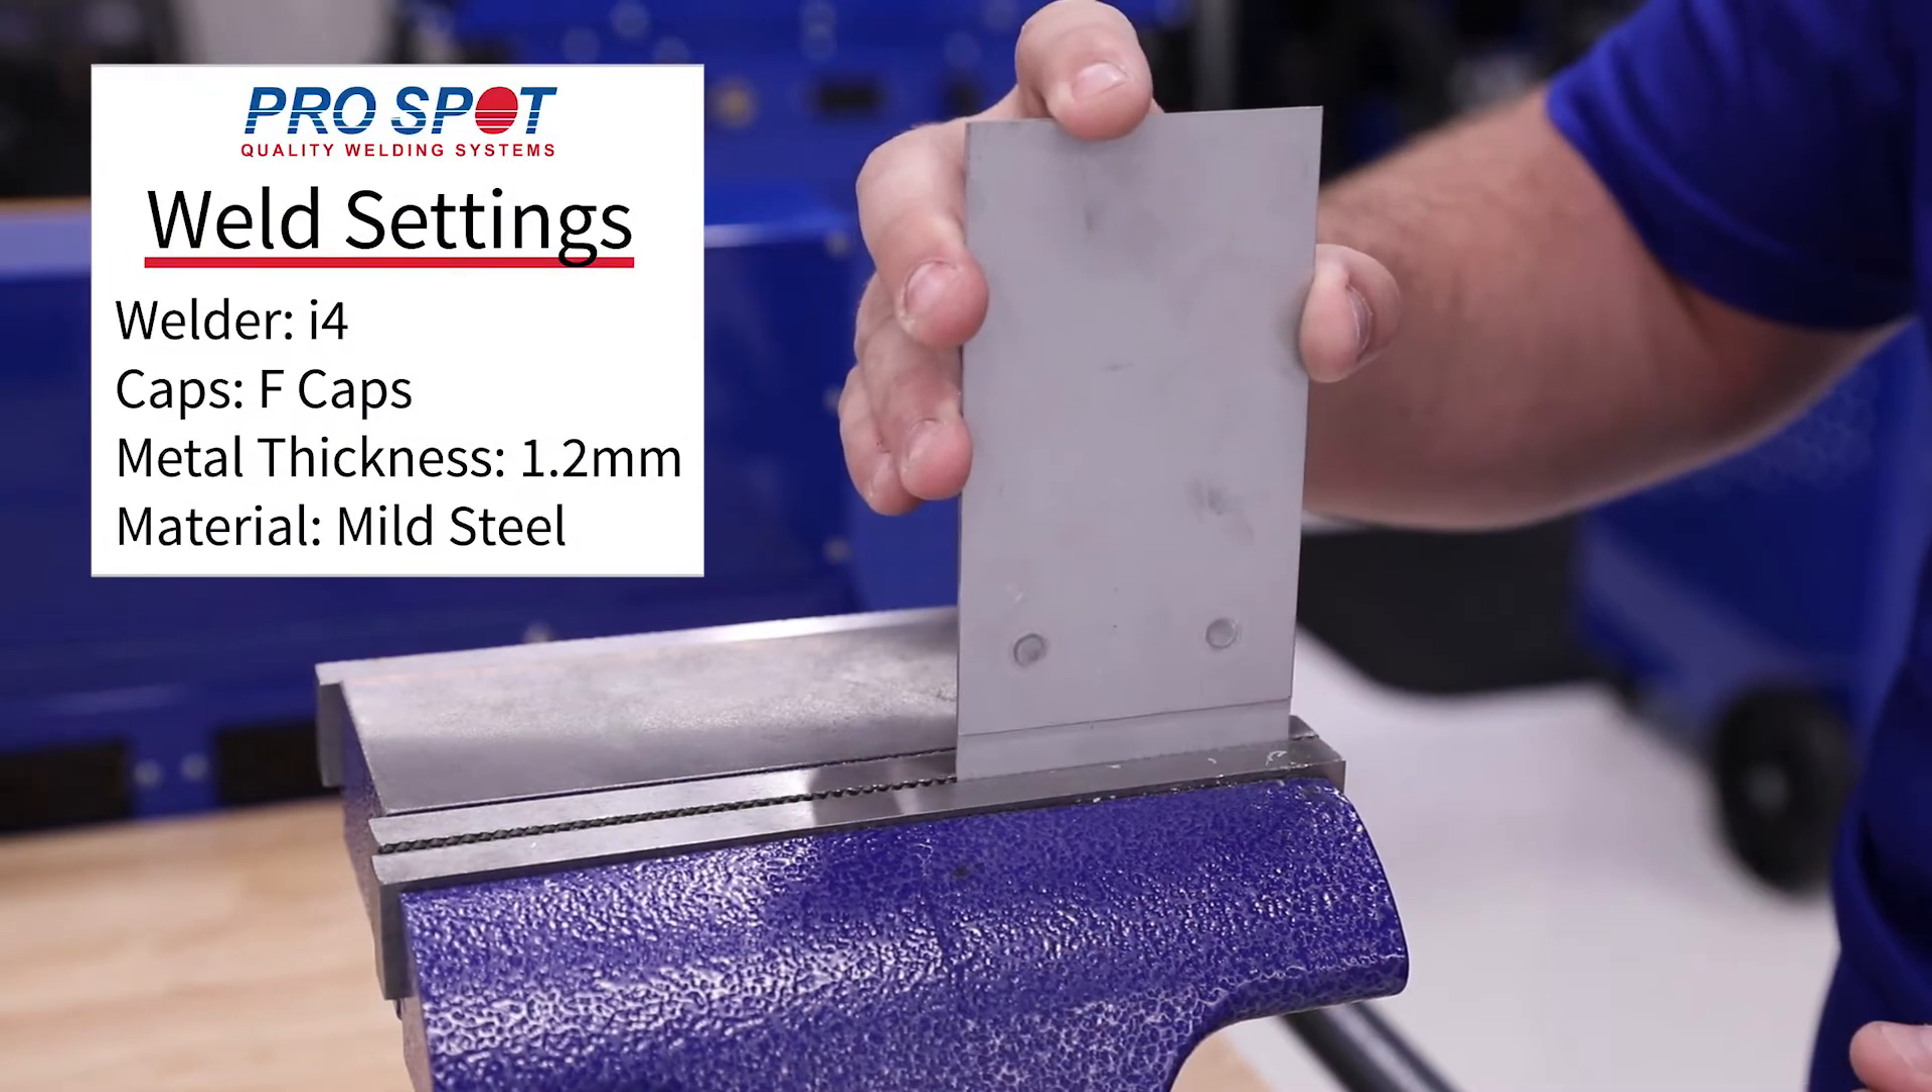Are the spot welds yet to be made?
No.